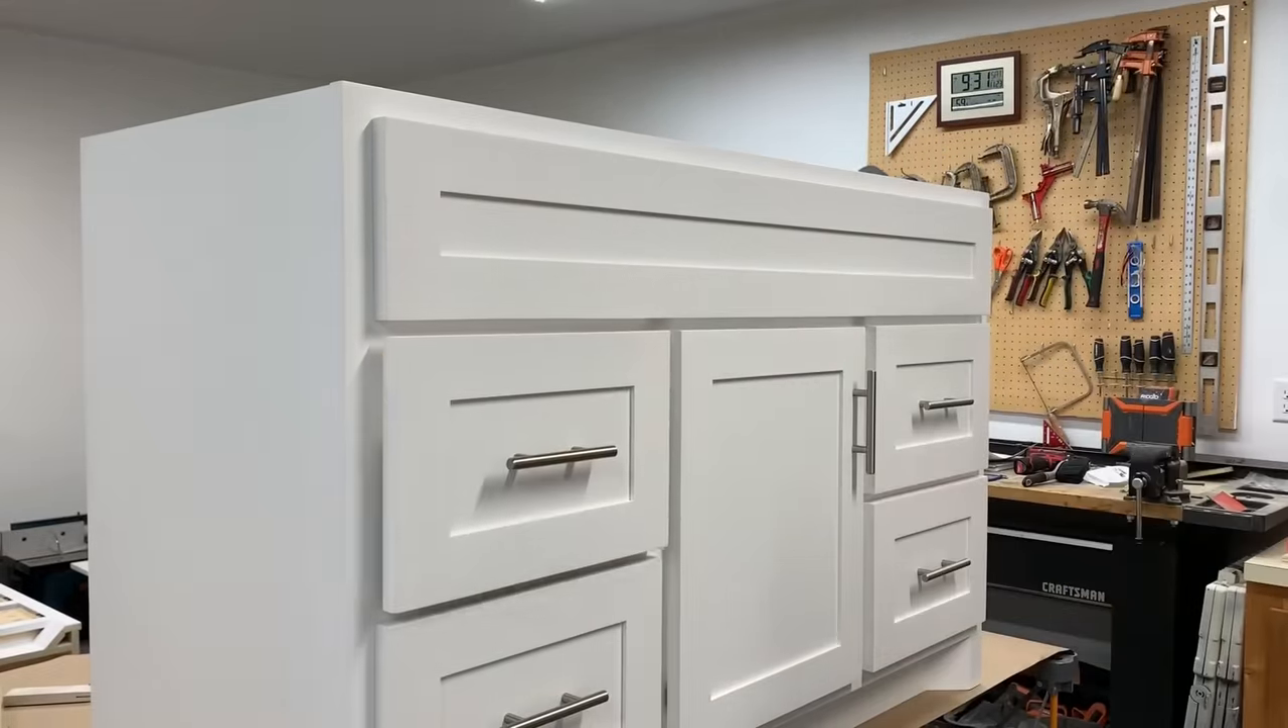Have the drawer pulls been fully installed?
Yes.